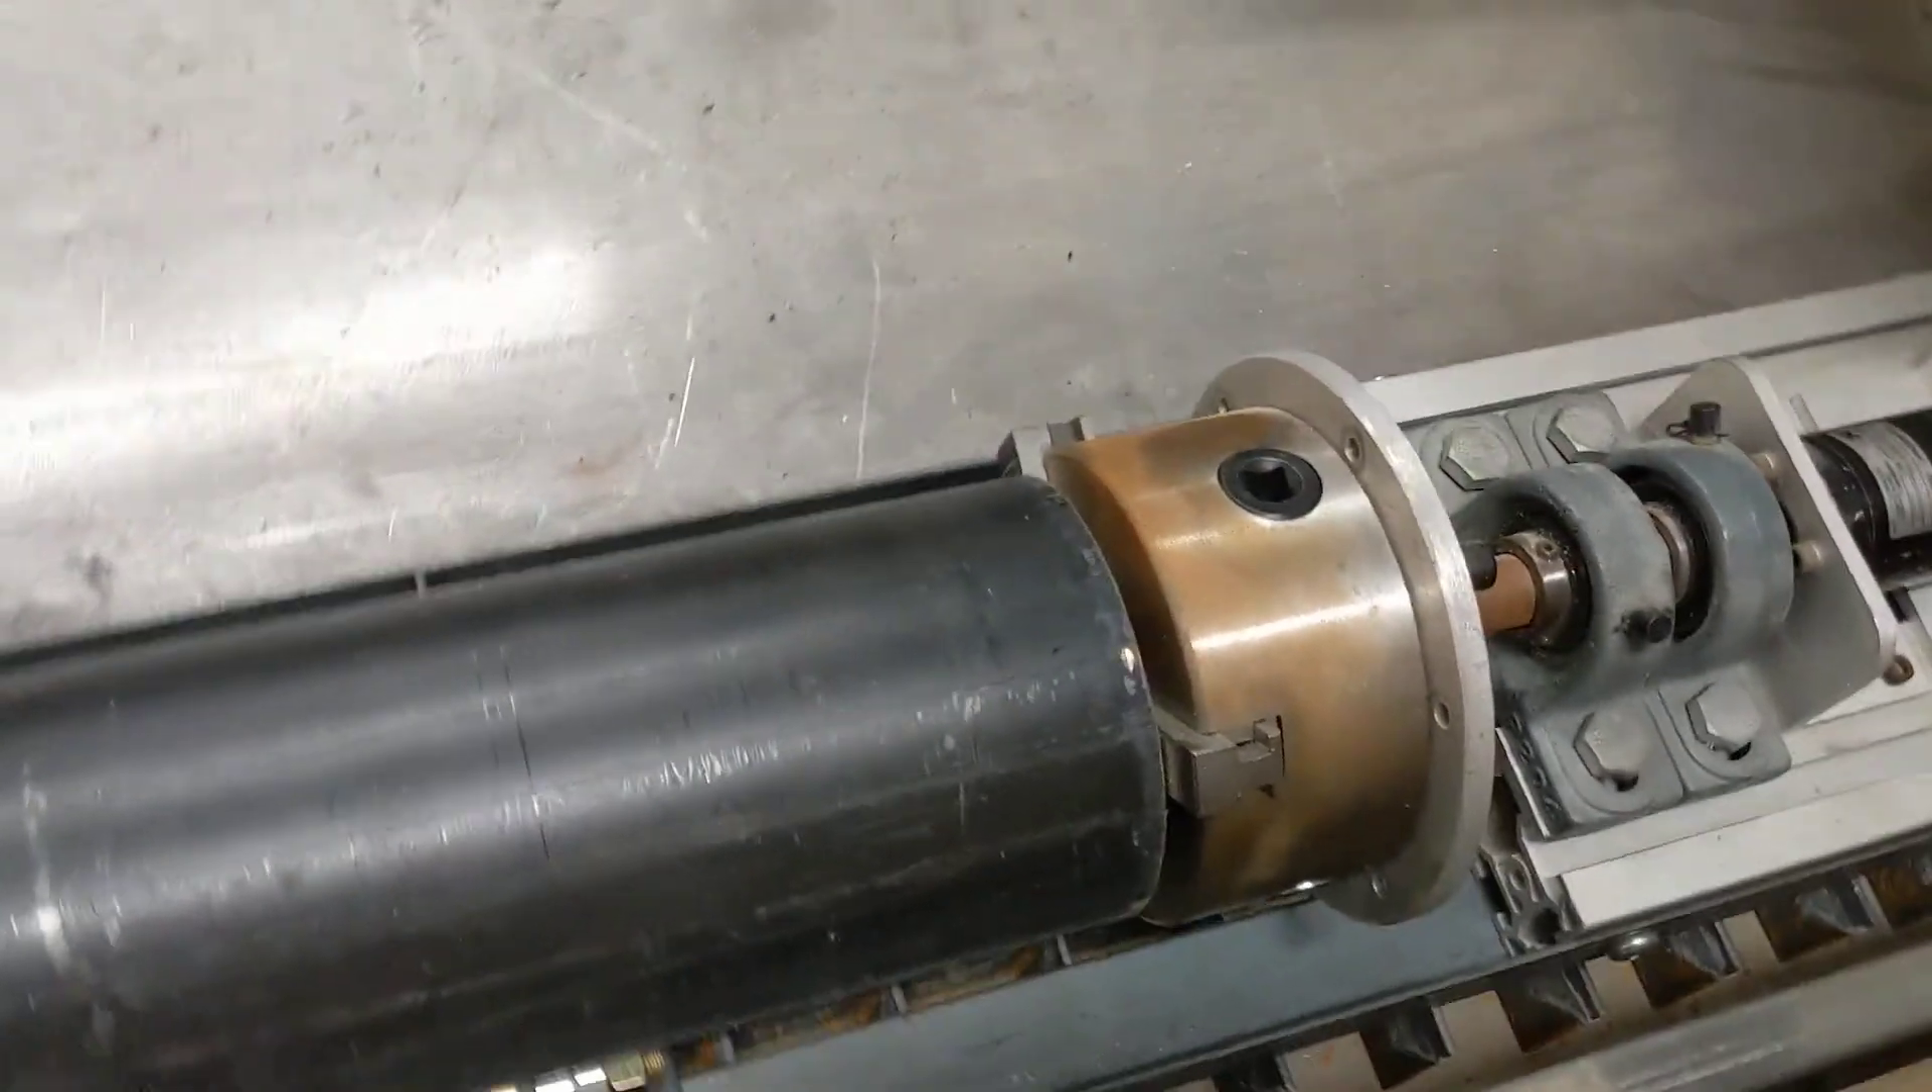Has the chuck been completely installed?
Yes.